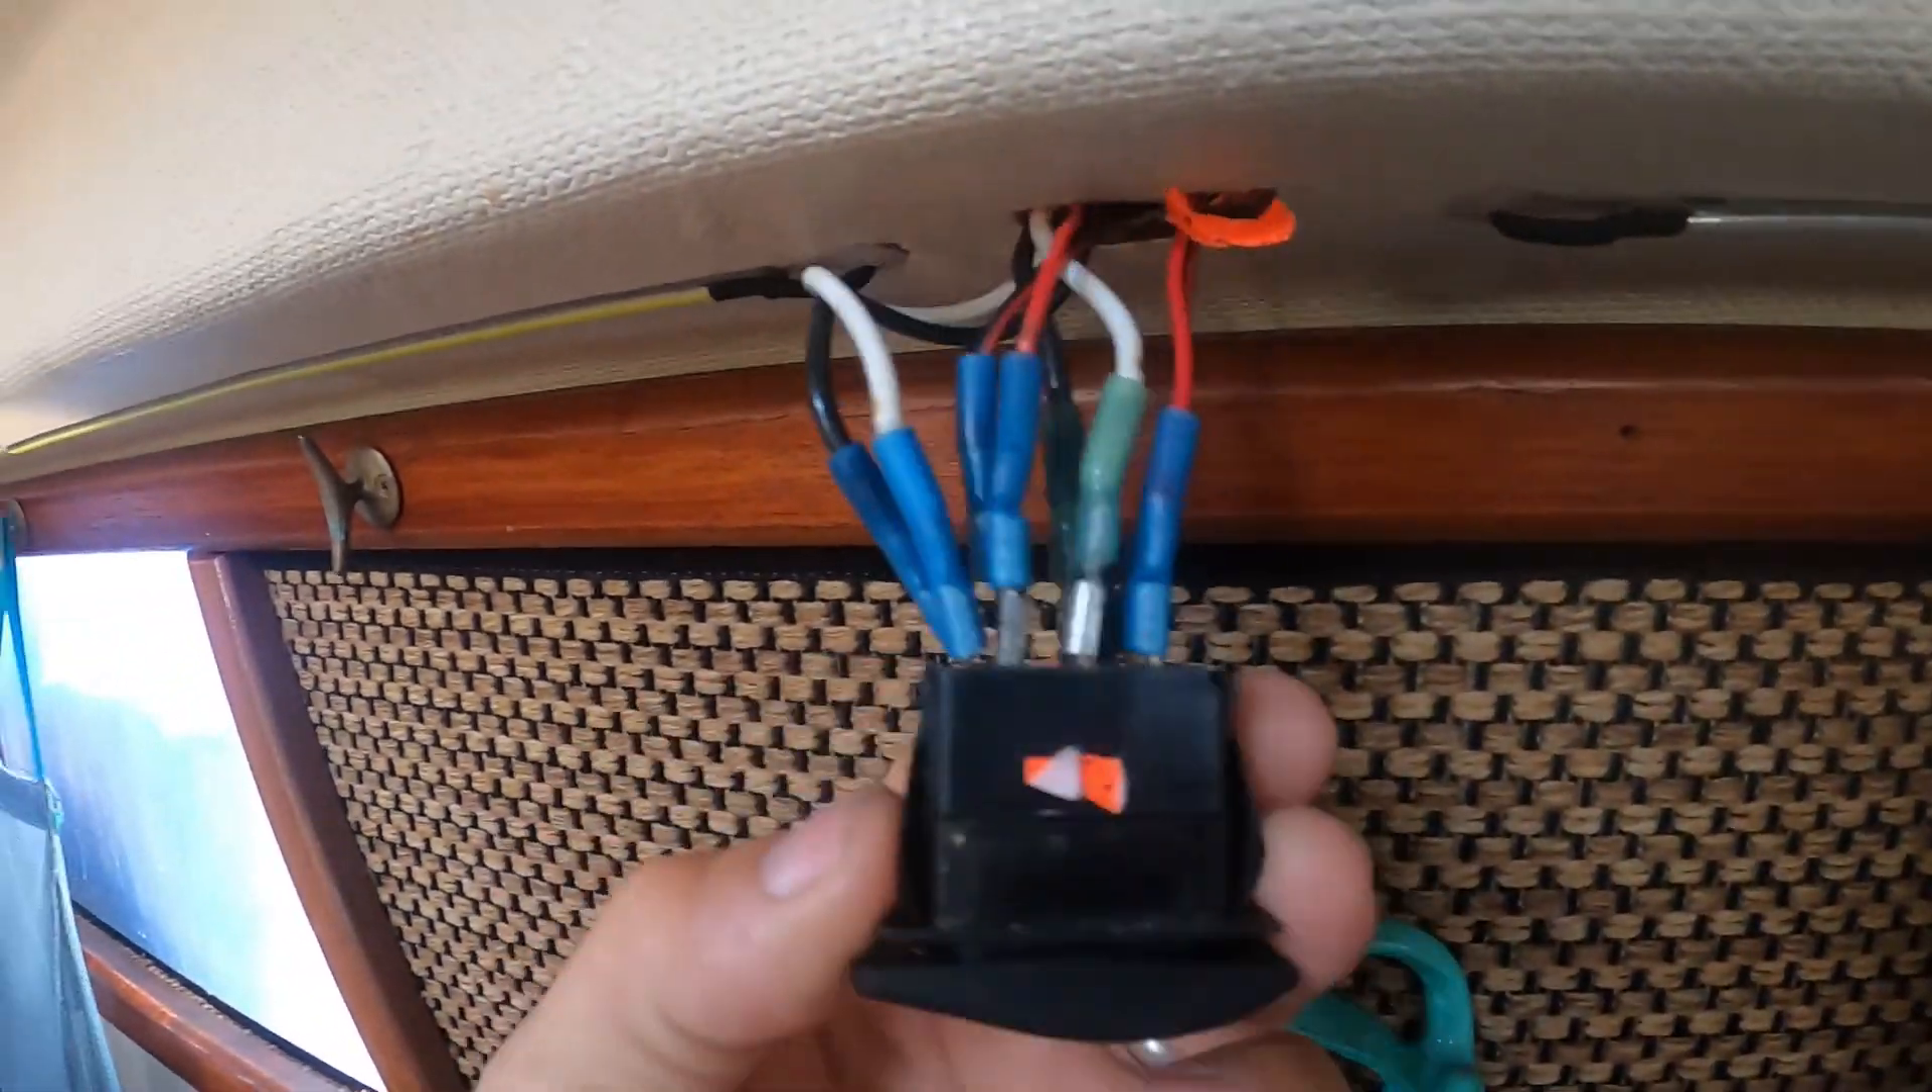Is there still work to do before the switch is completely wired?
No.